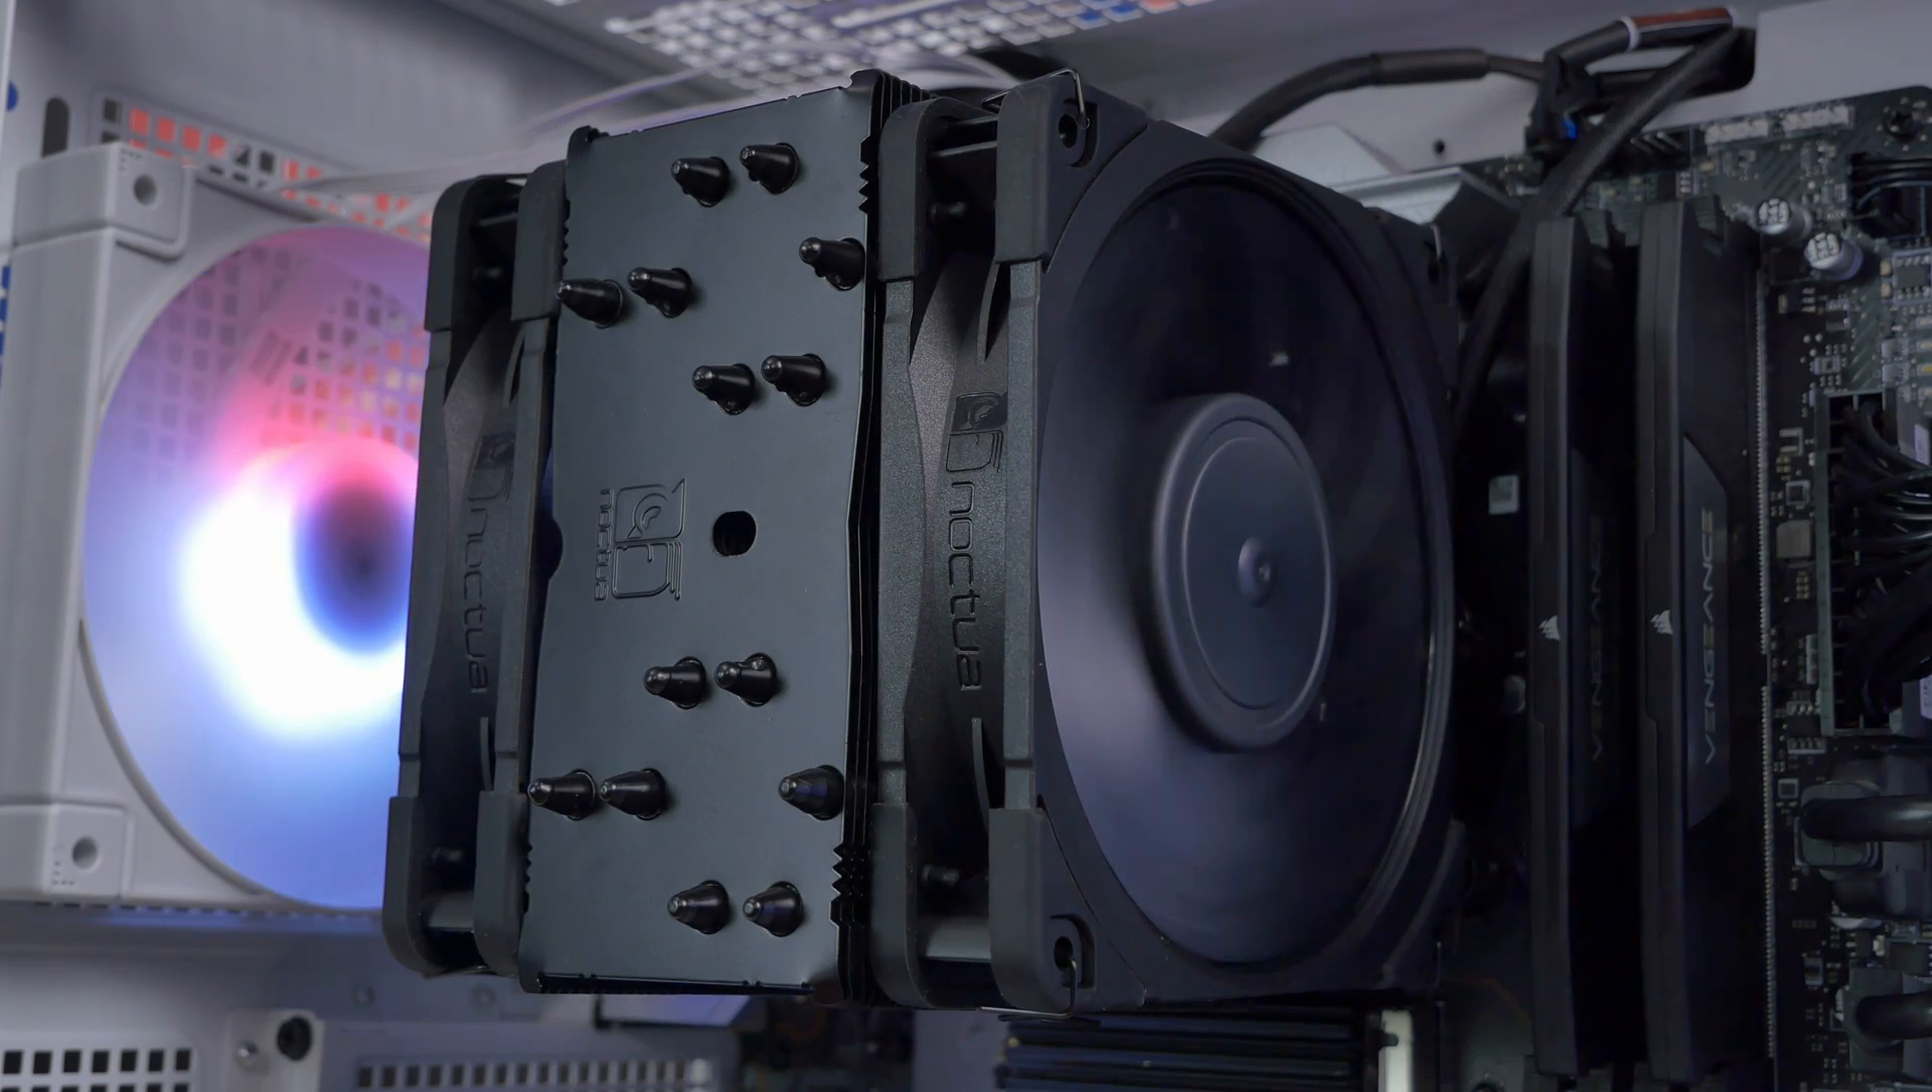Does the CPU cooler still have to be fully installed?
No.